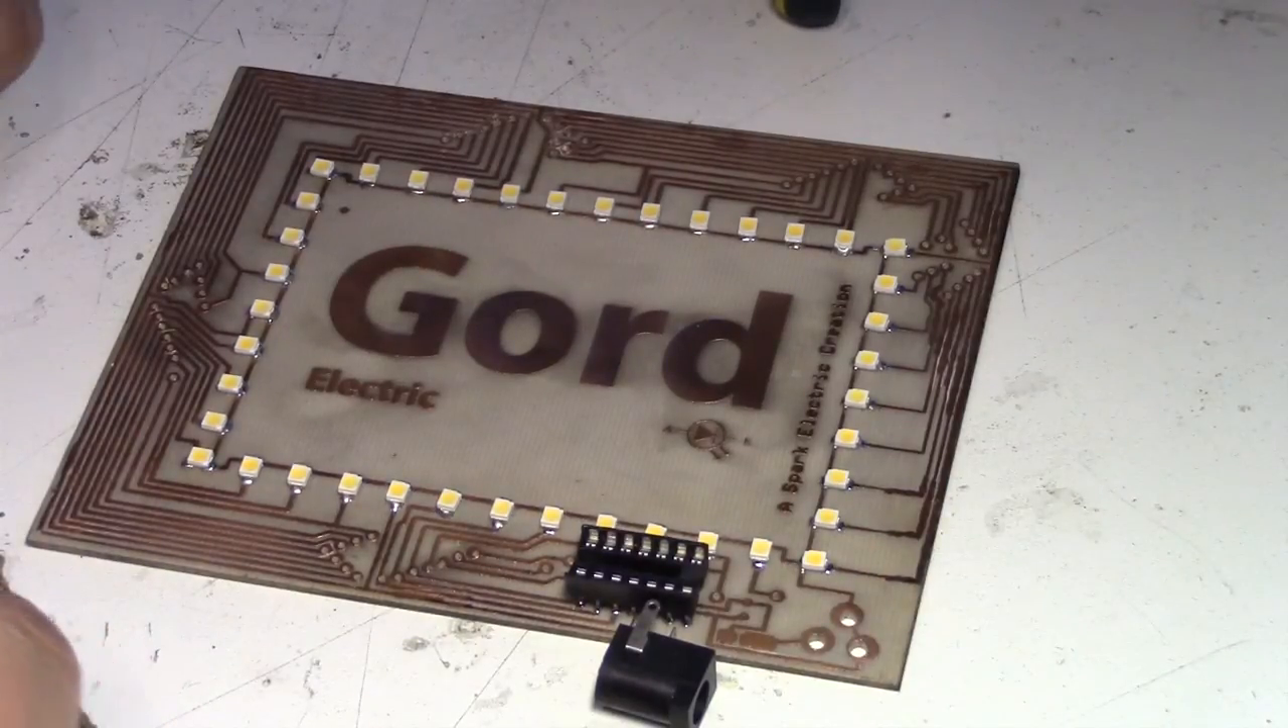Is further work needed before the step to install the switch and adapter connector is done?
Yes.